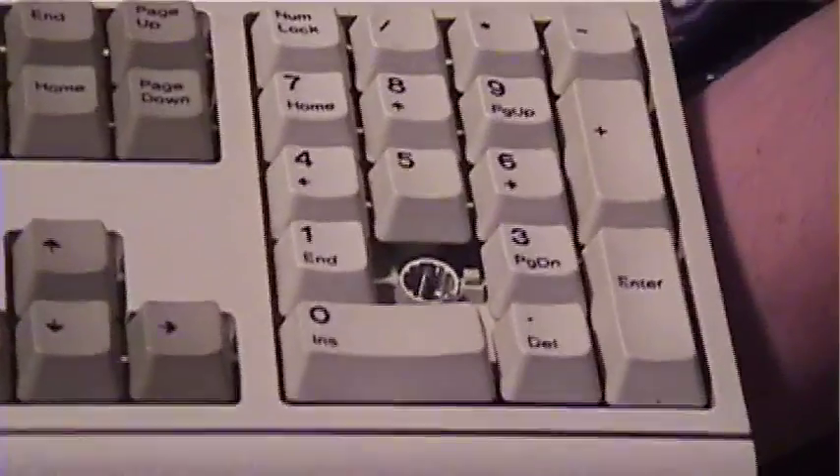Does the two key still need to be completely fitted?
Yes.